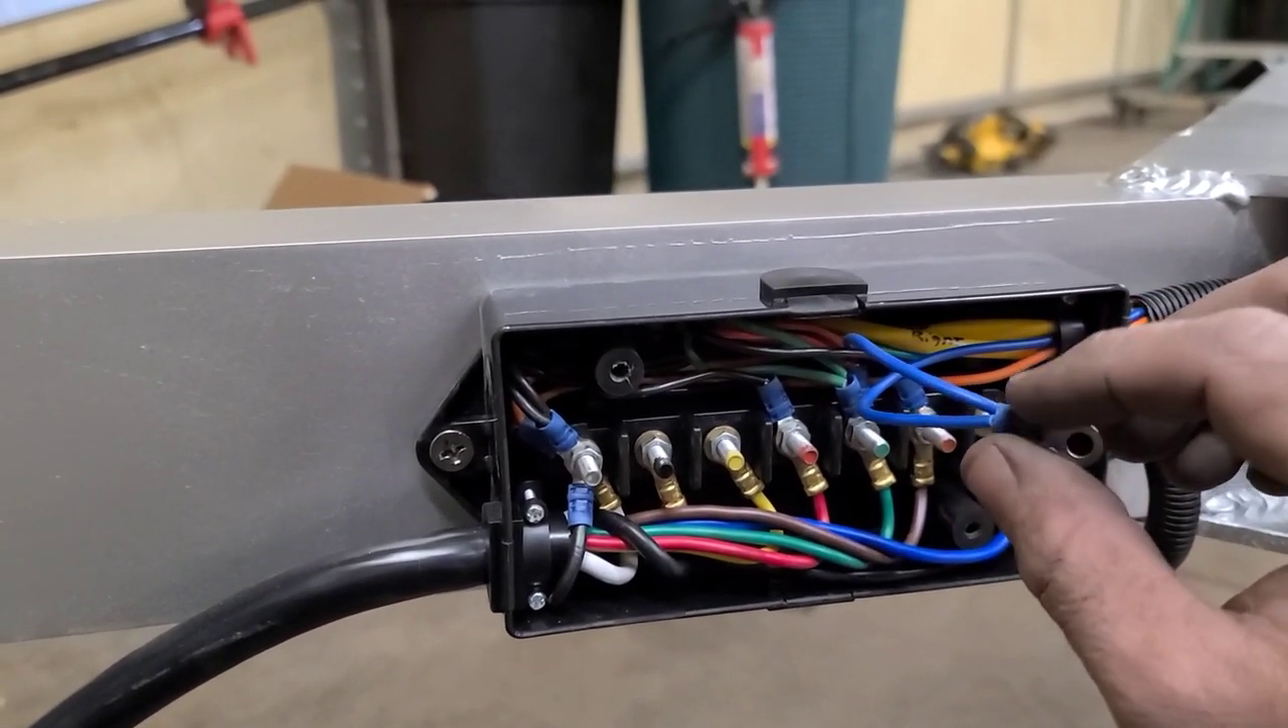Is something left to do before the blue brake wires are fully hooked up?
Yes.